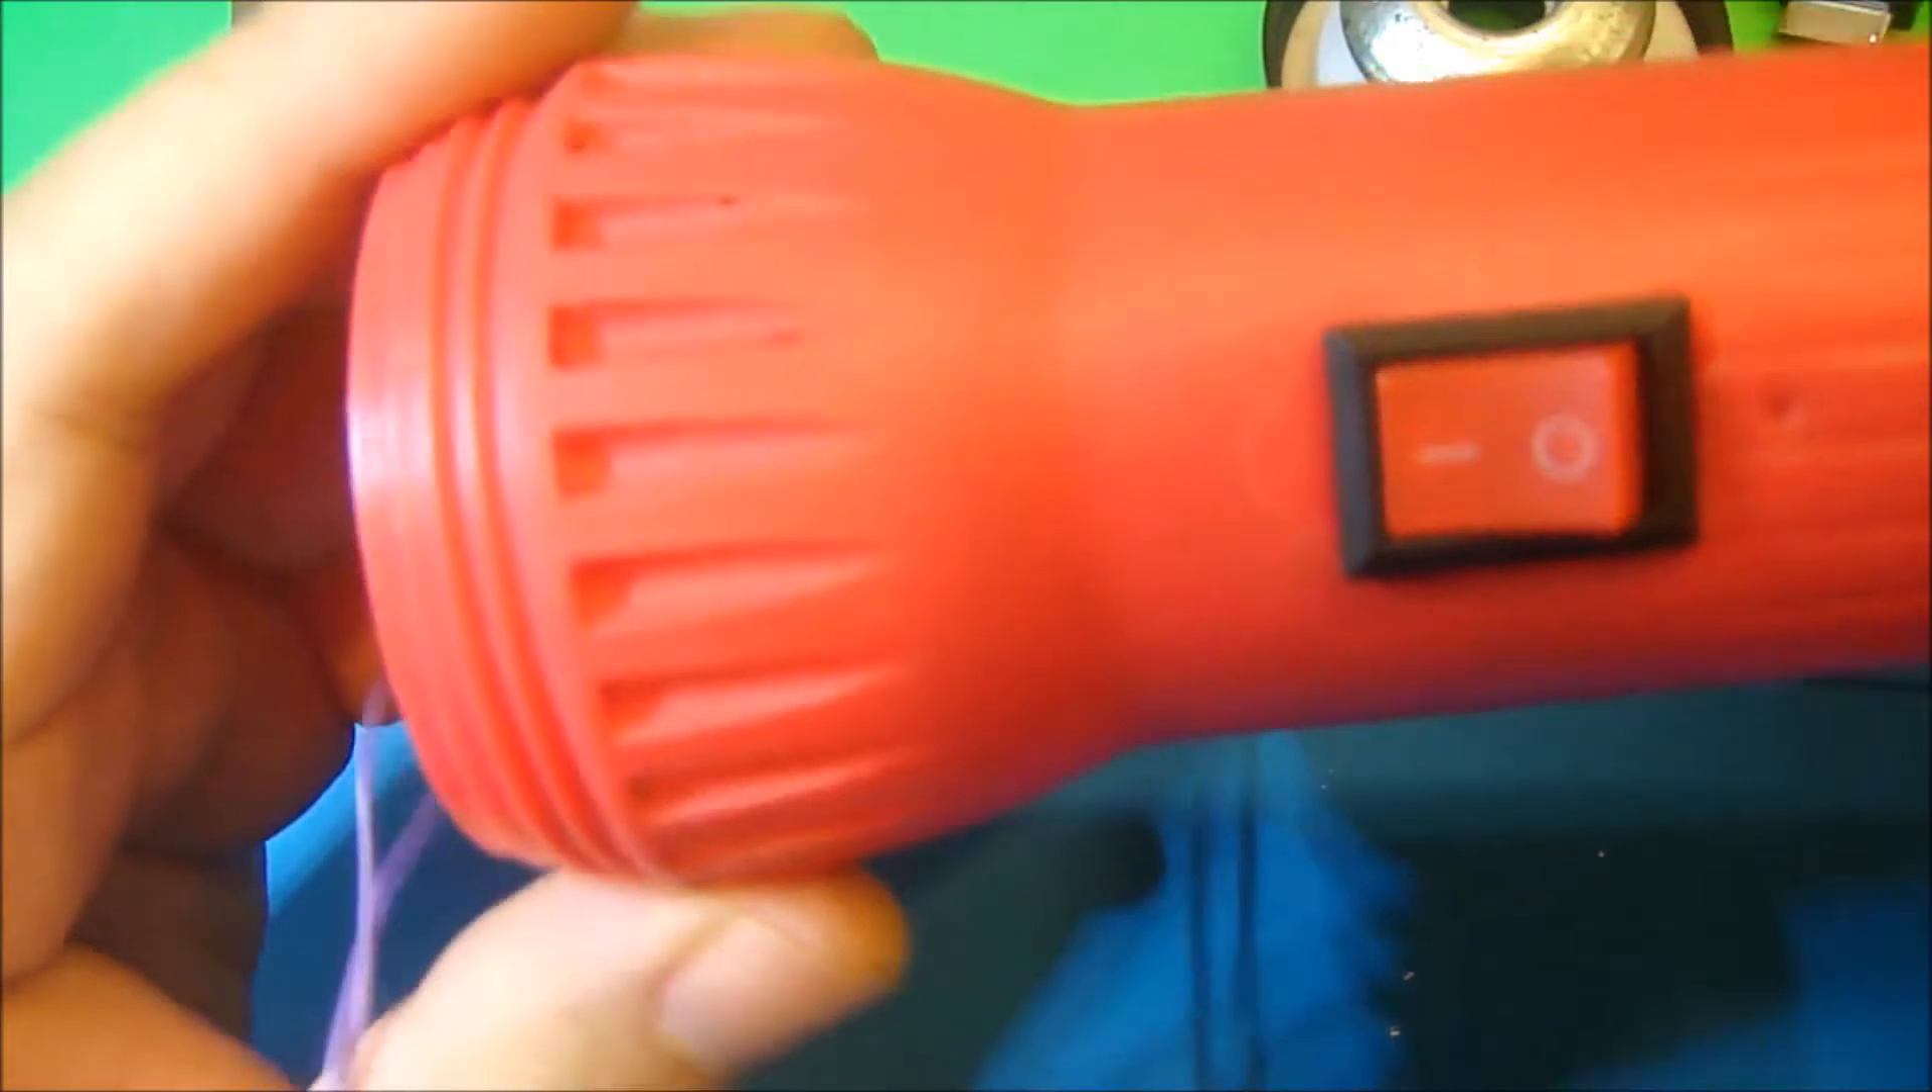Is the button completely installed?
Yes.